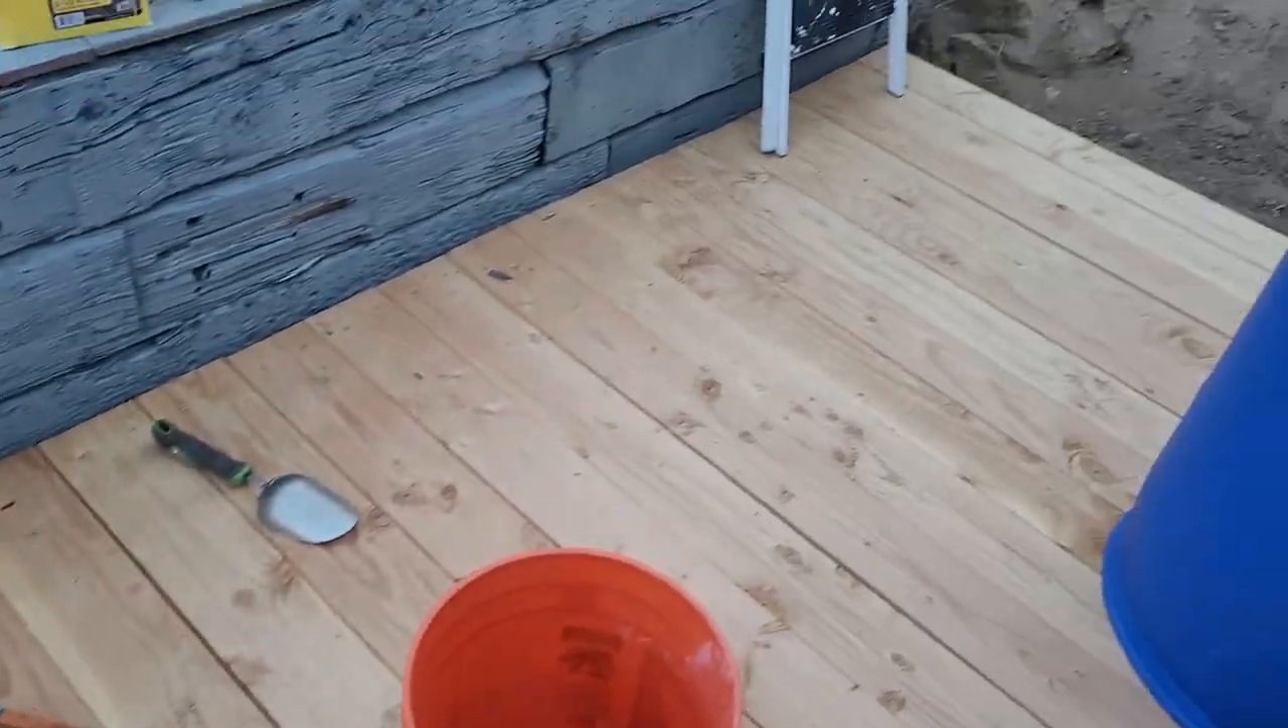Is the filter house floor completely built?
Yes.